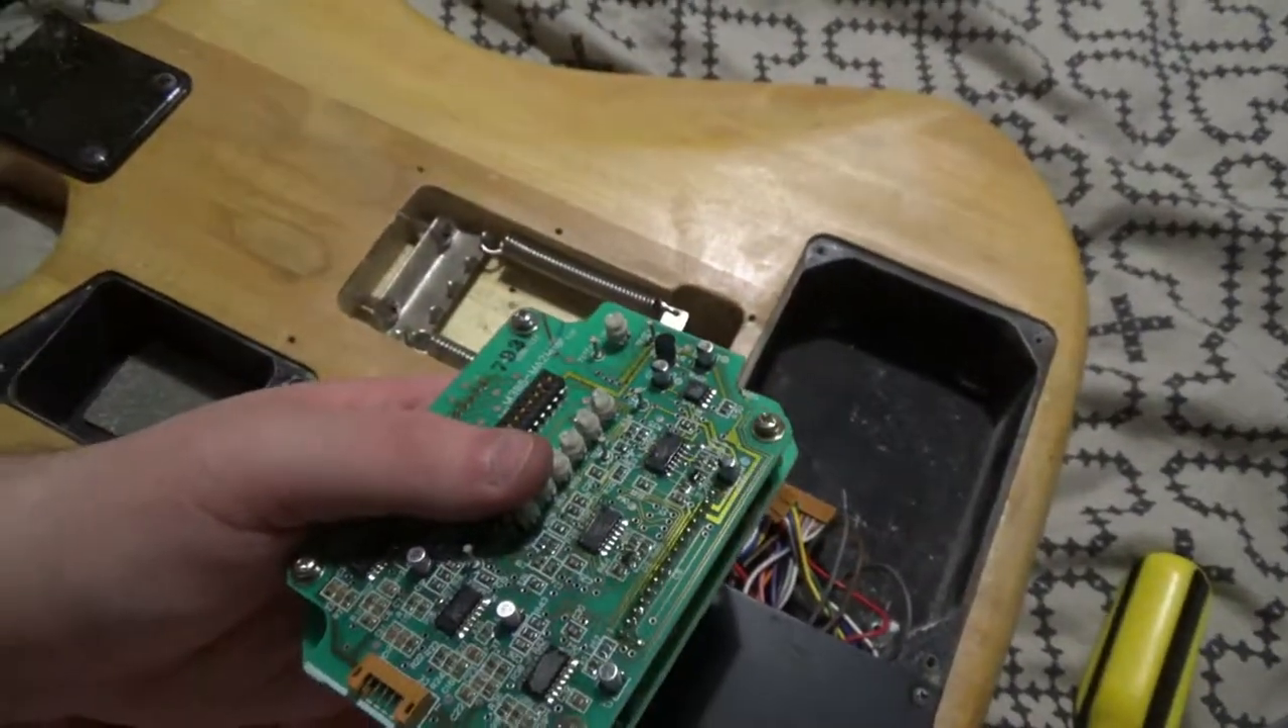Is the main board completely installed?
No.